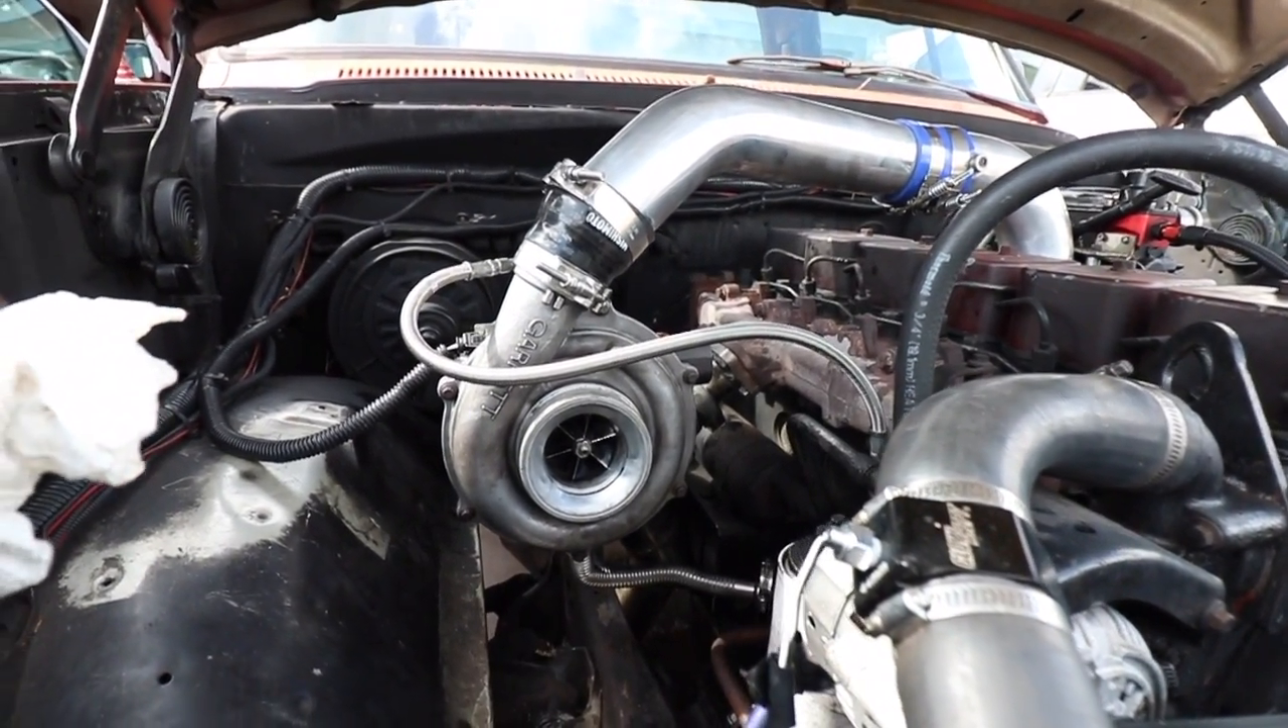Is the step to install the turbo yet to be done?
No.